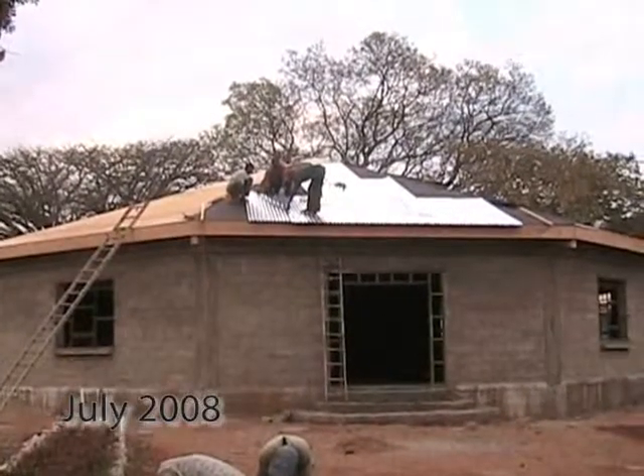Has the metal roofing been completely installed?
No.